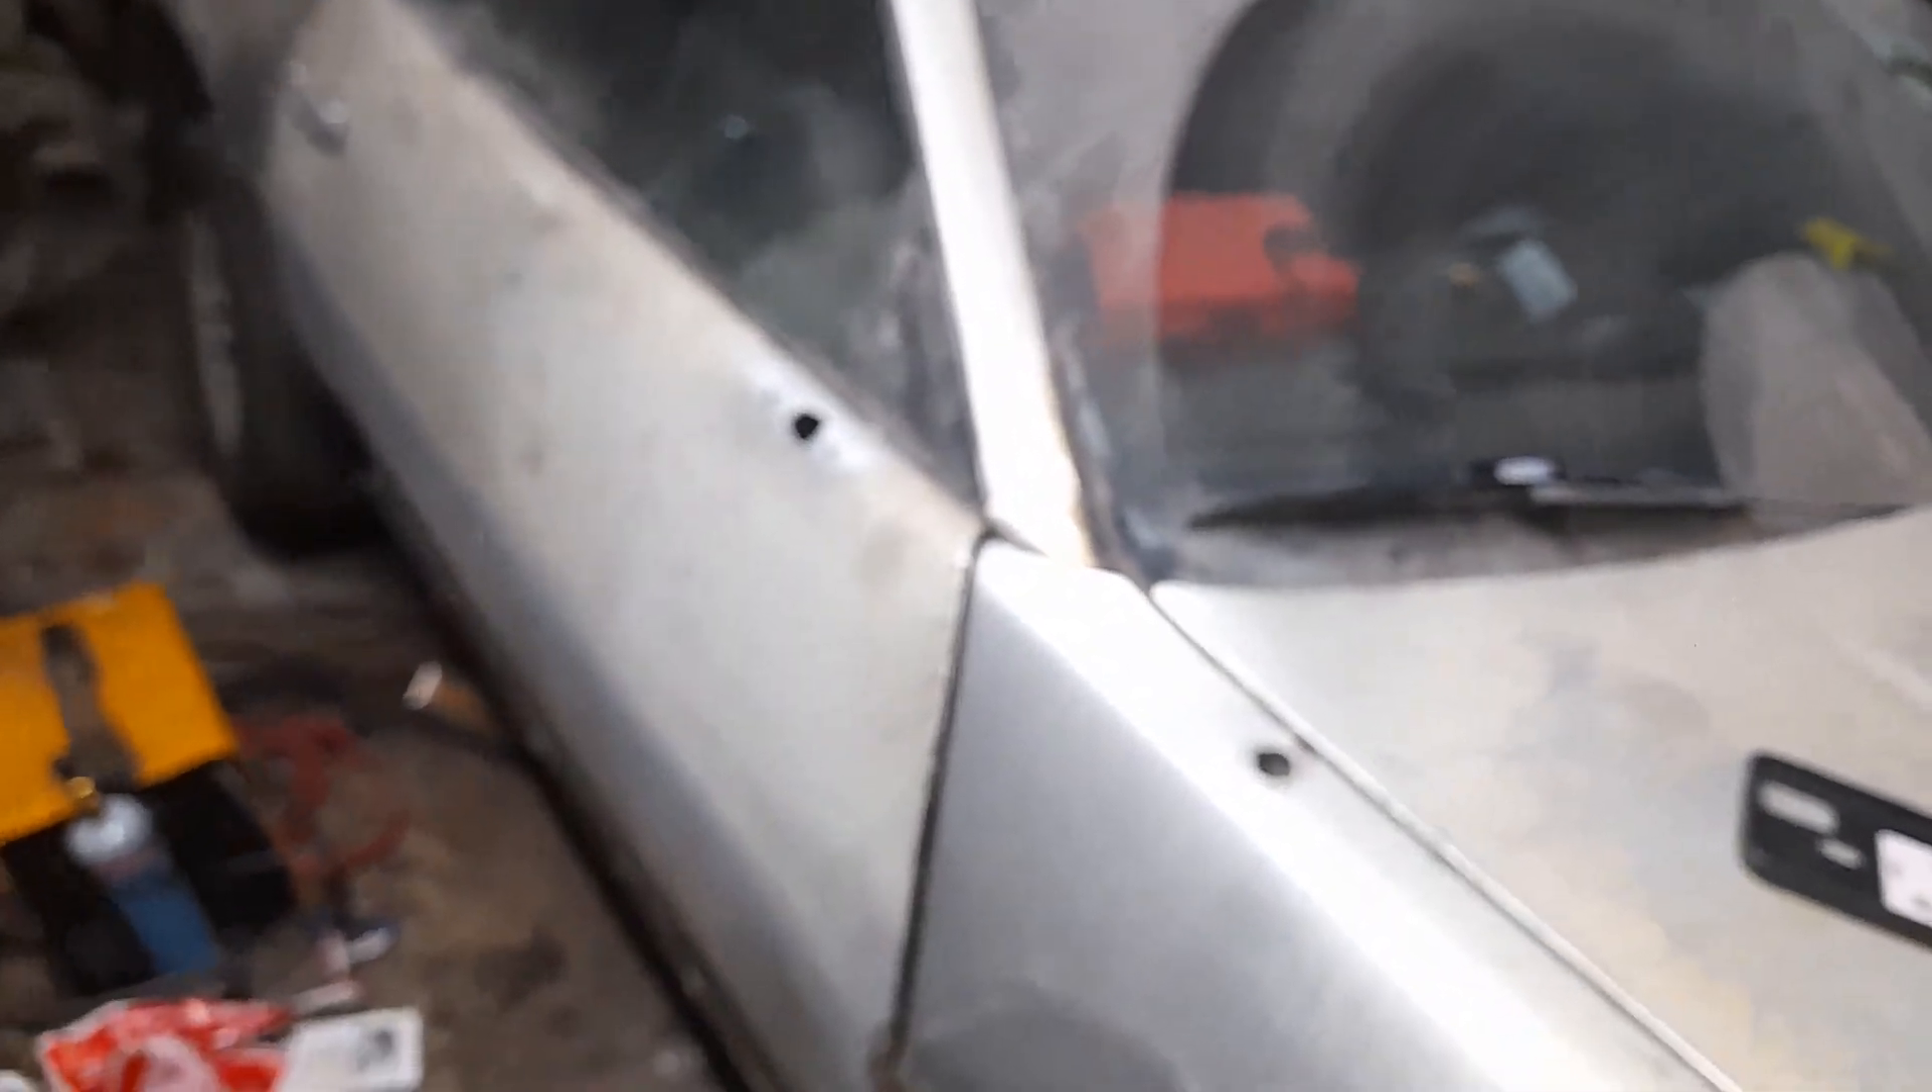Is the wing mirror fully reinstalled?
No.